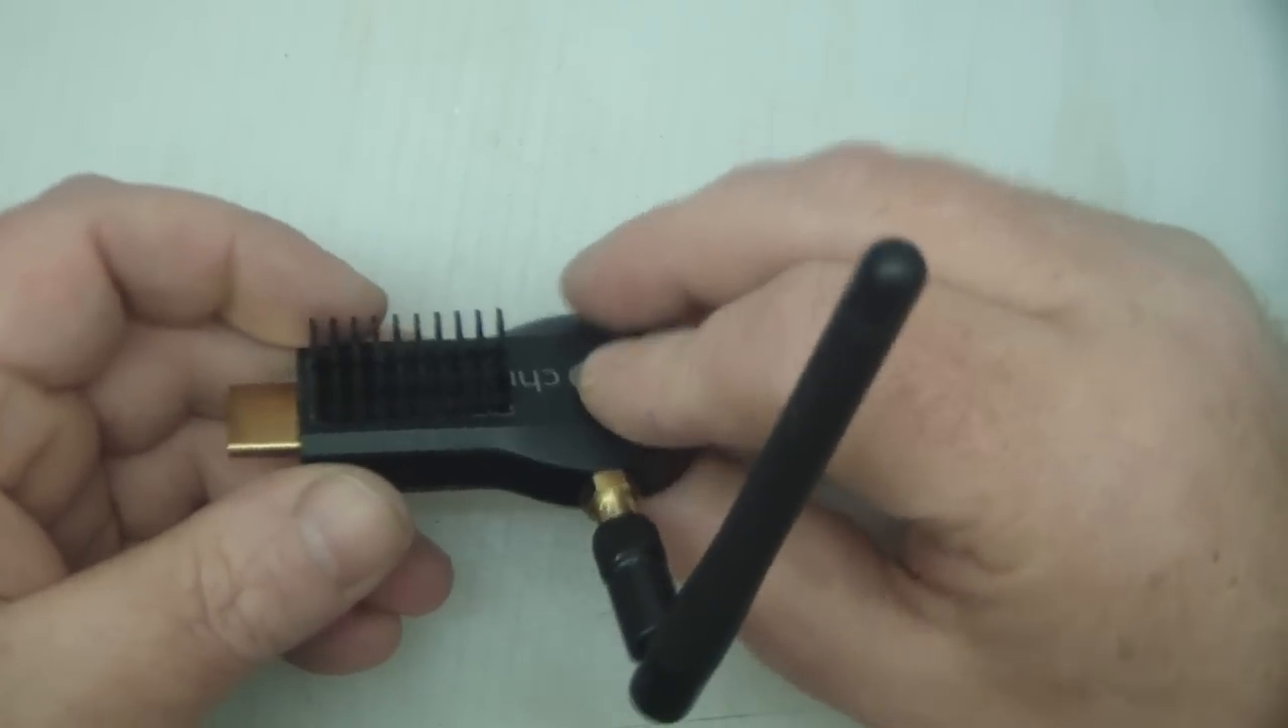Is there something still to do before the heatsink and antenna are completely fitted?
No.